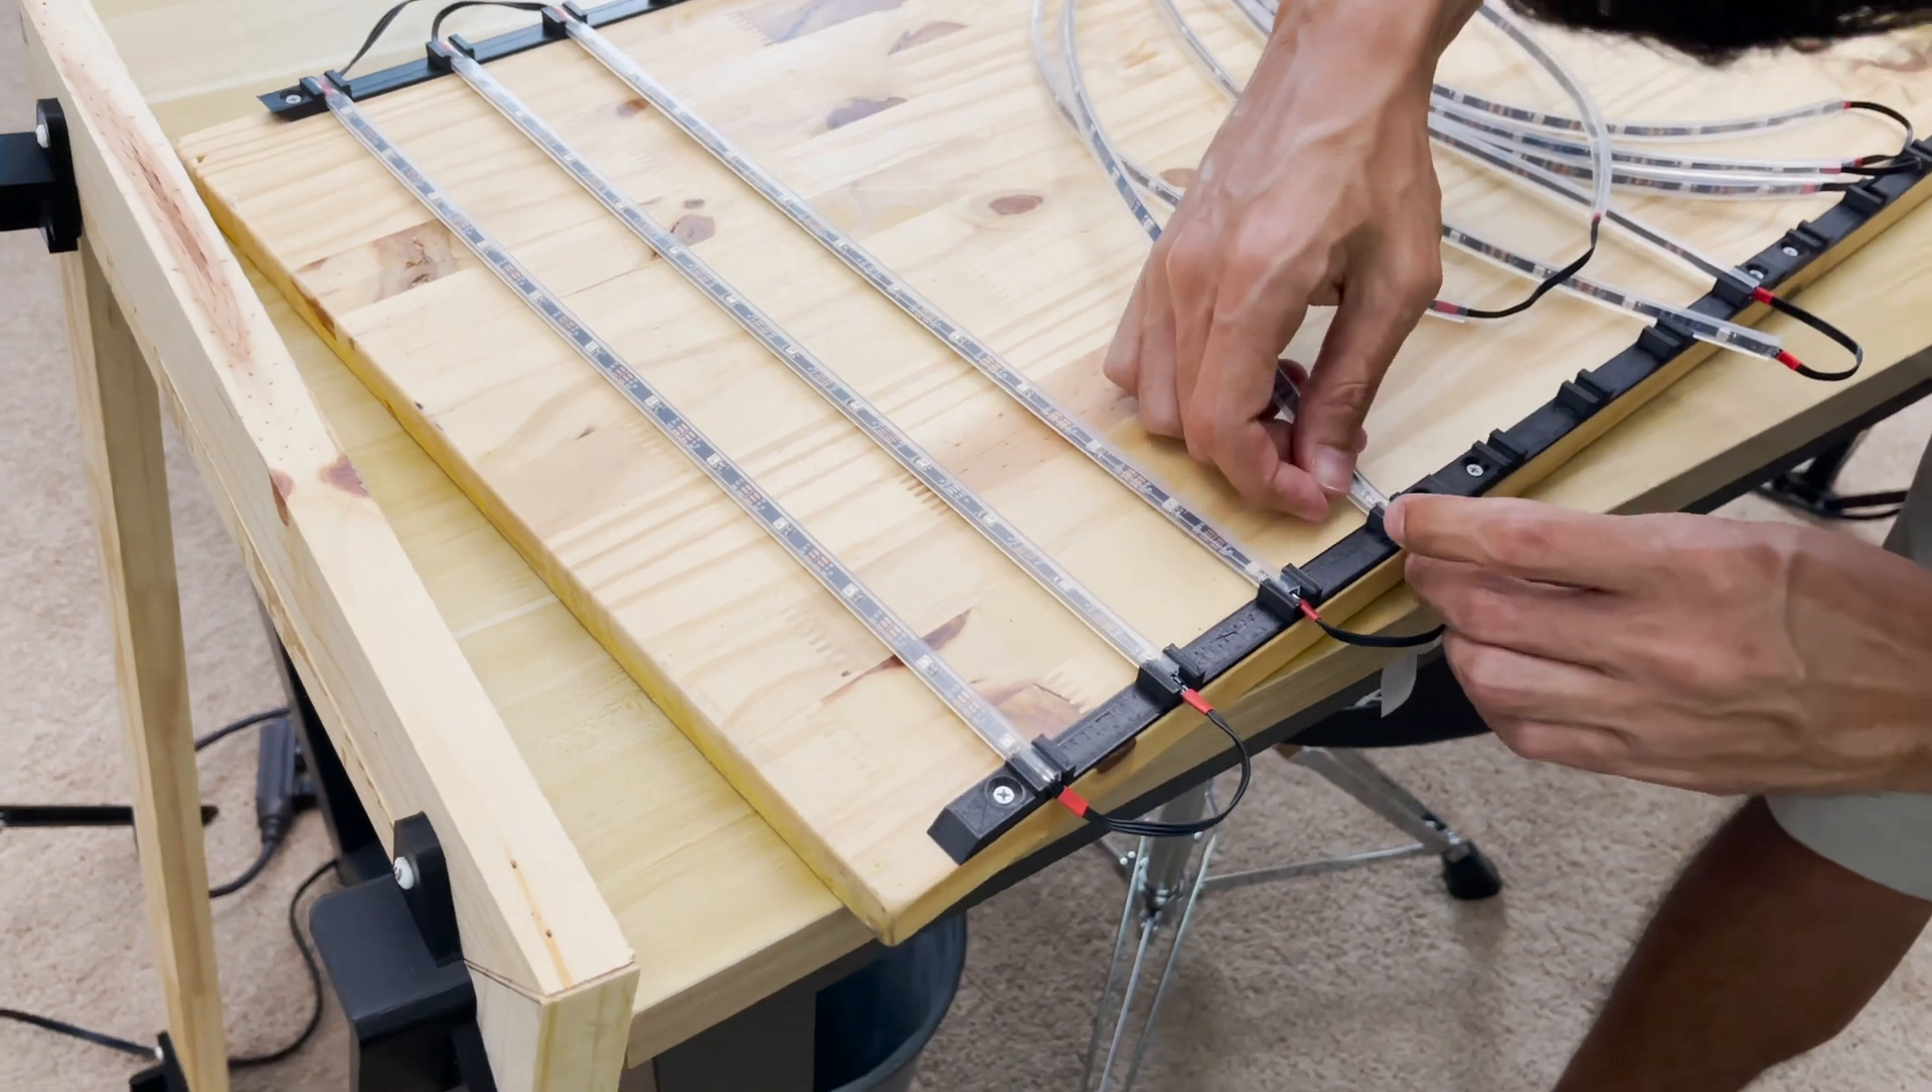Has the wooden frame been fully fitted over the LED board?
No.